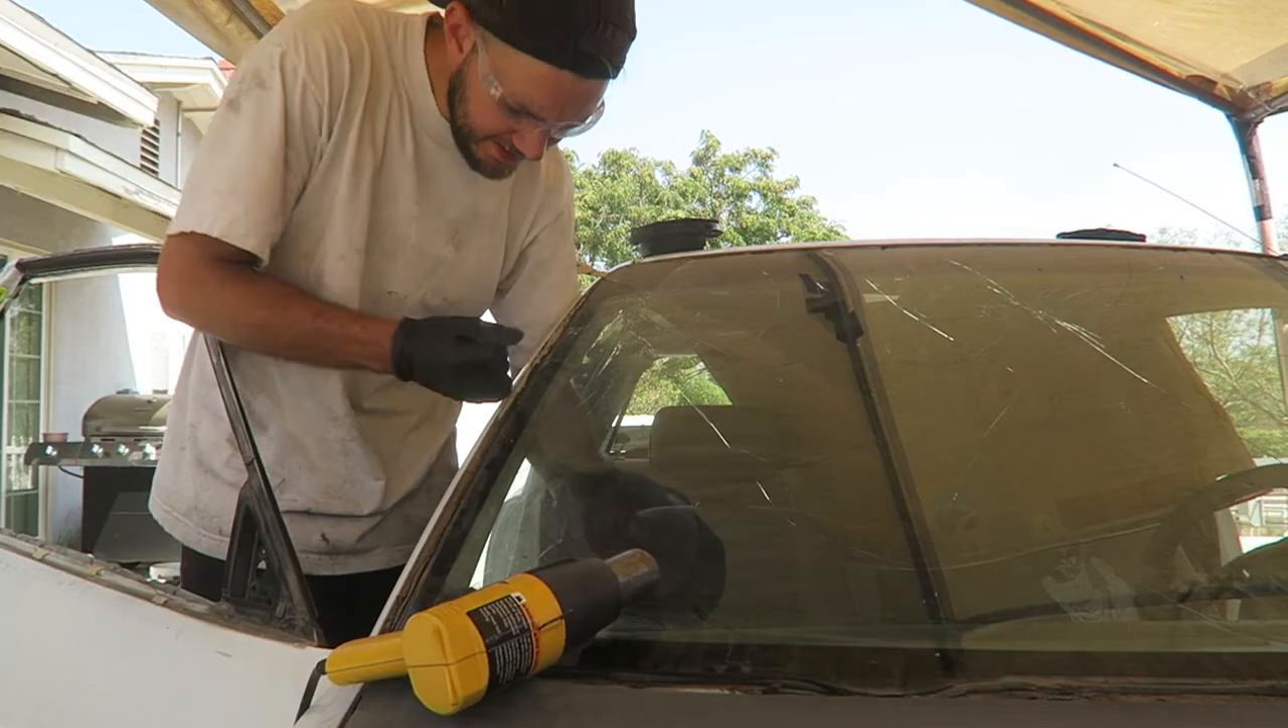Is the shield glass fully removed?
No.